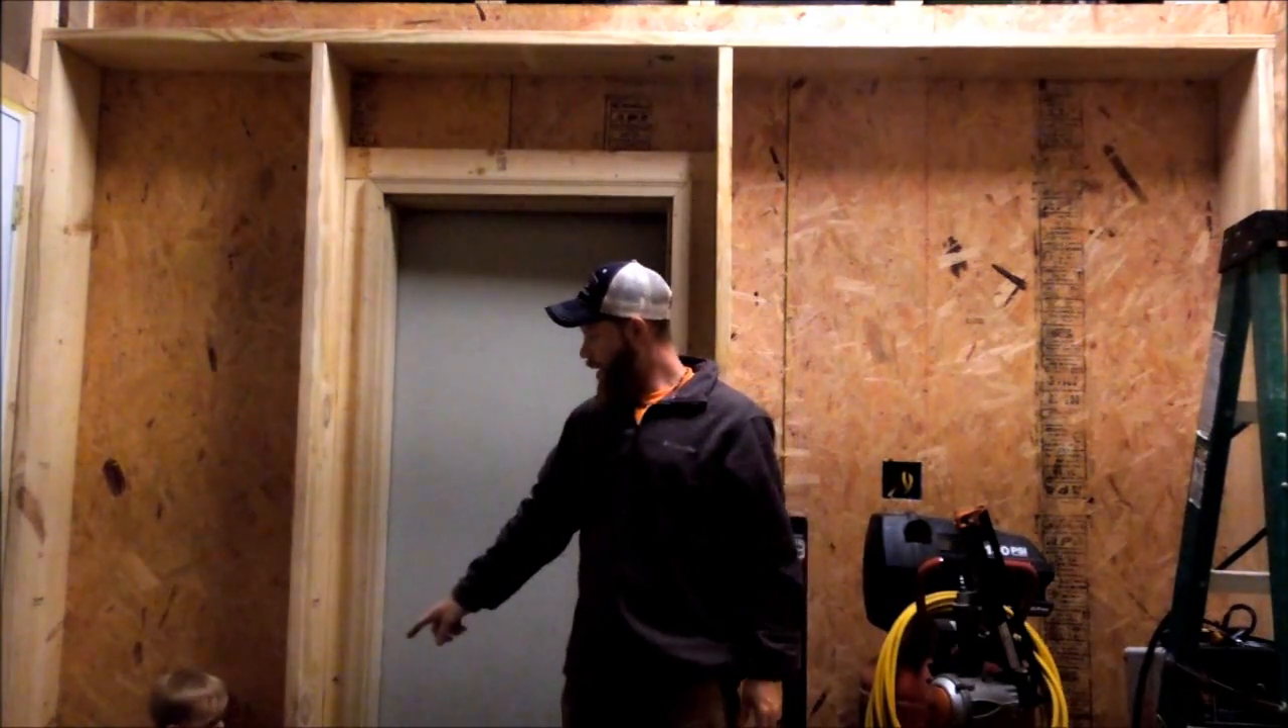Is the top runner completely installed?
Yes.